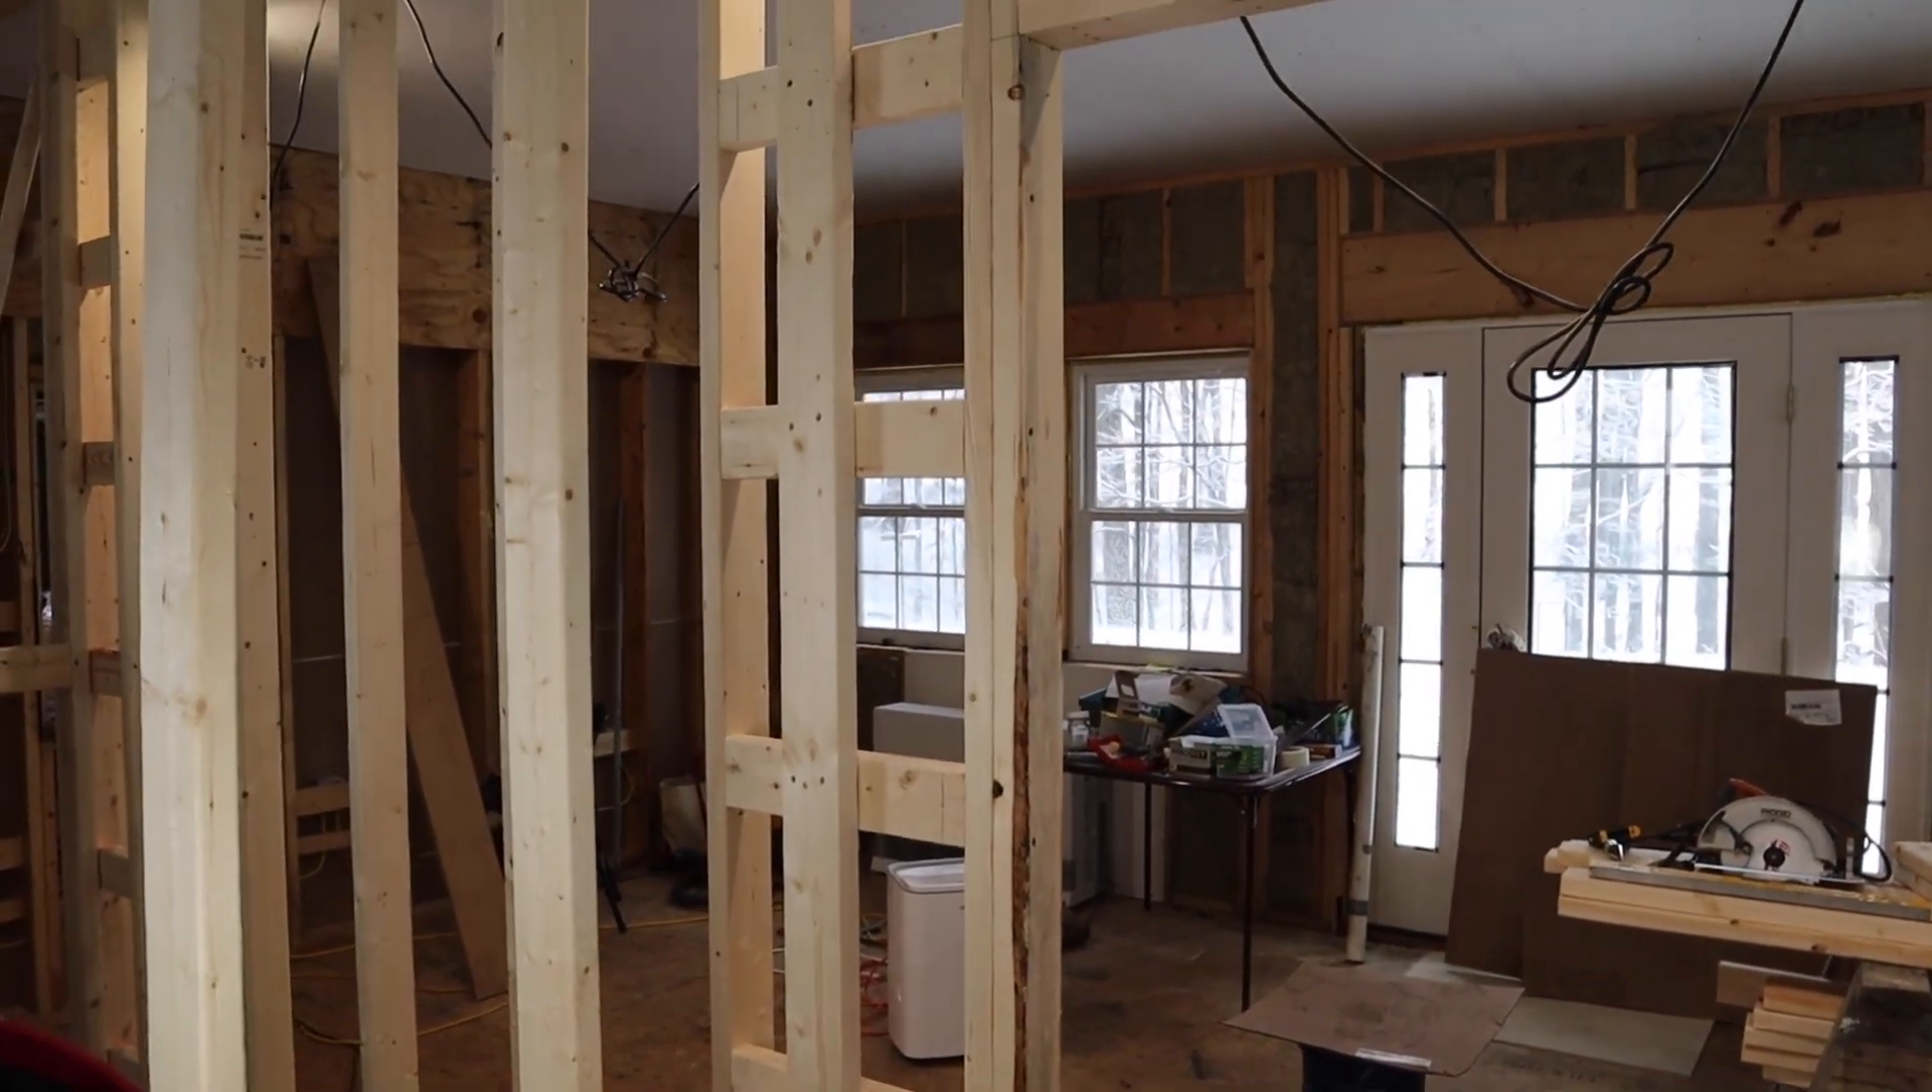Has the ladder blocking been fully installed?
Yes.